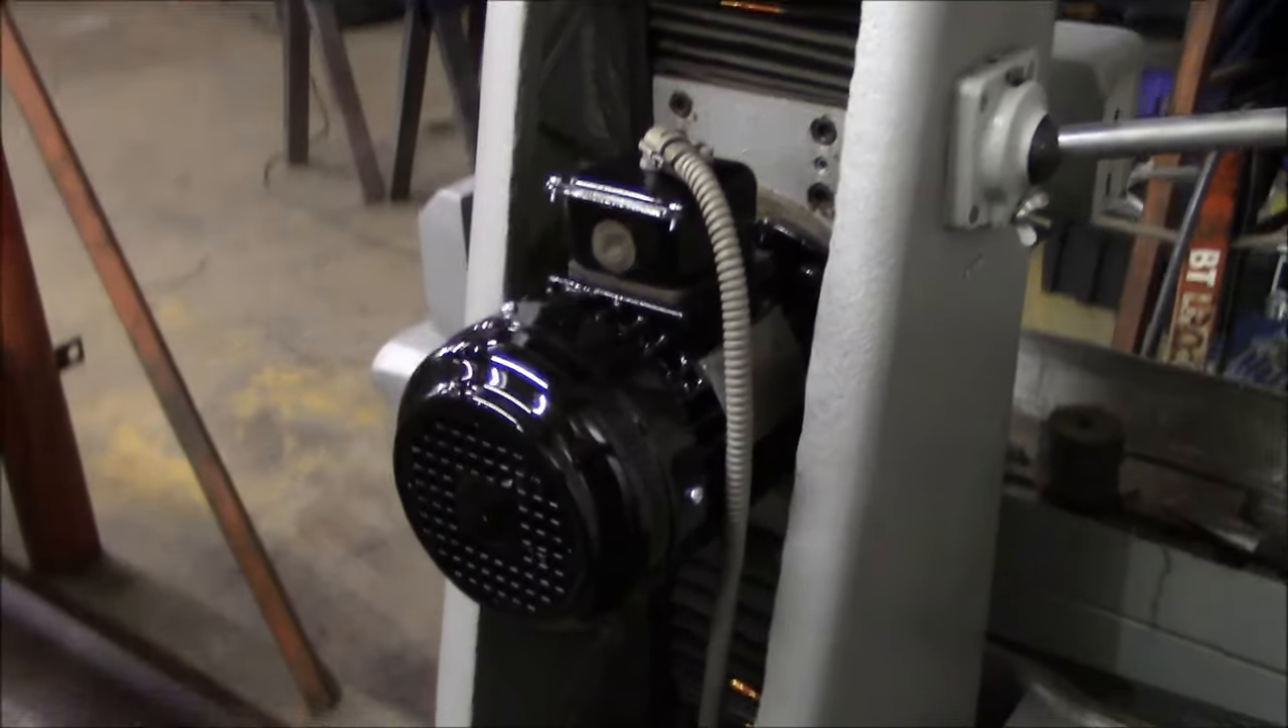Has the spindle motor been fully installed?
Yes.